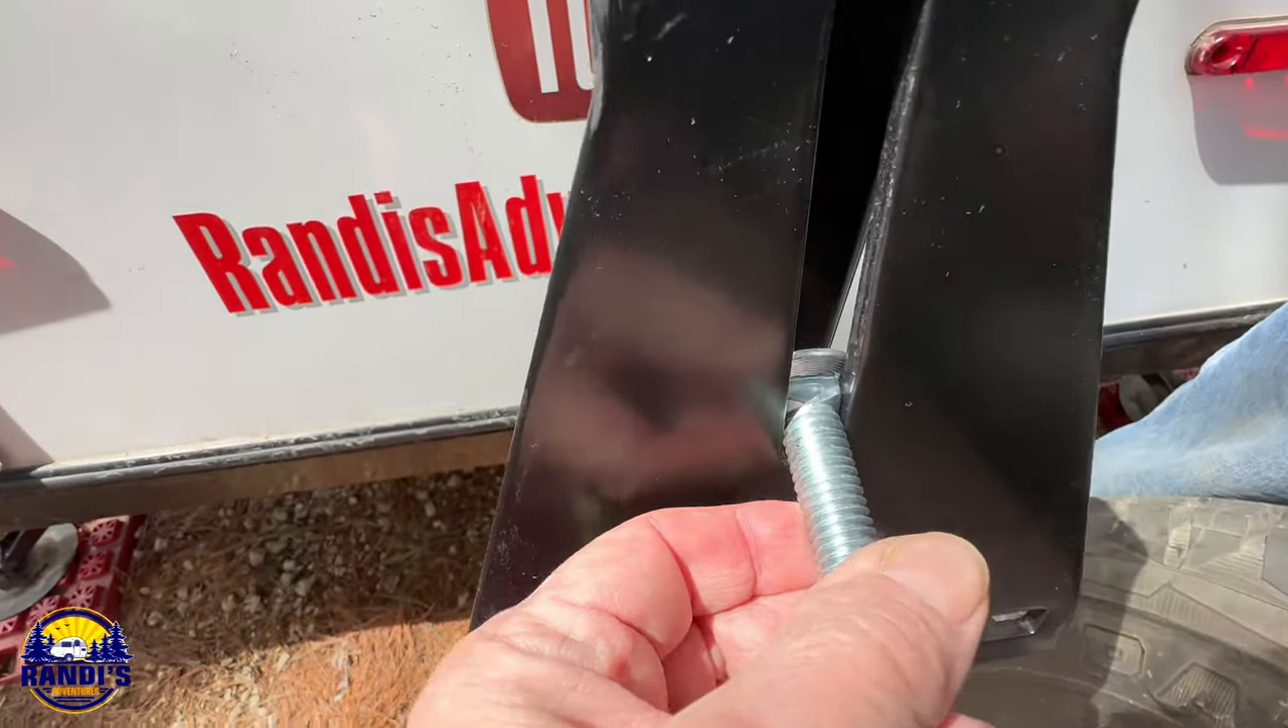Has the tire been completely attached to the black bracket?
No.